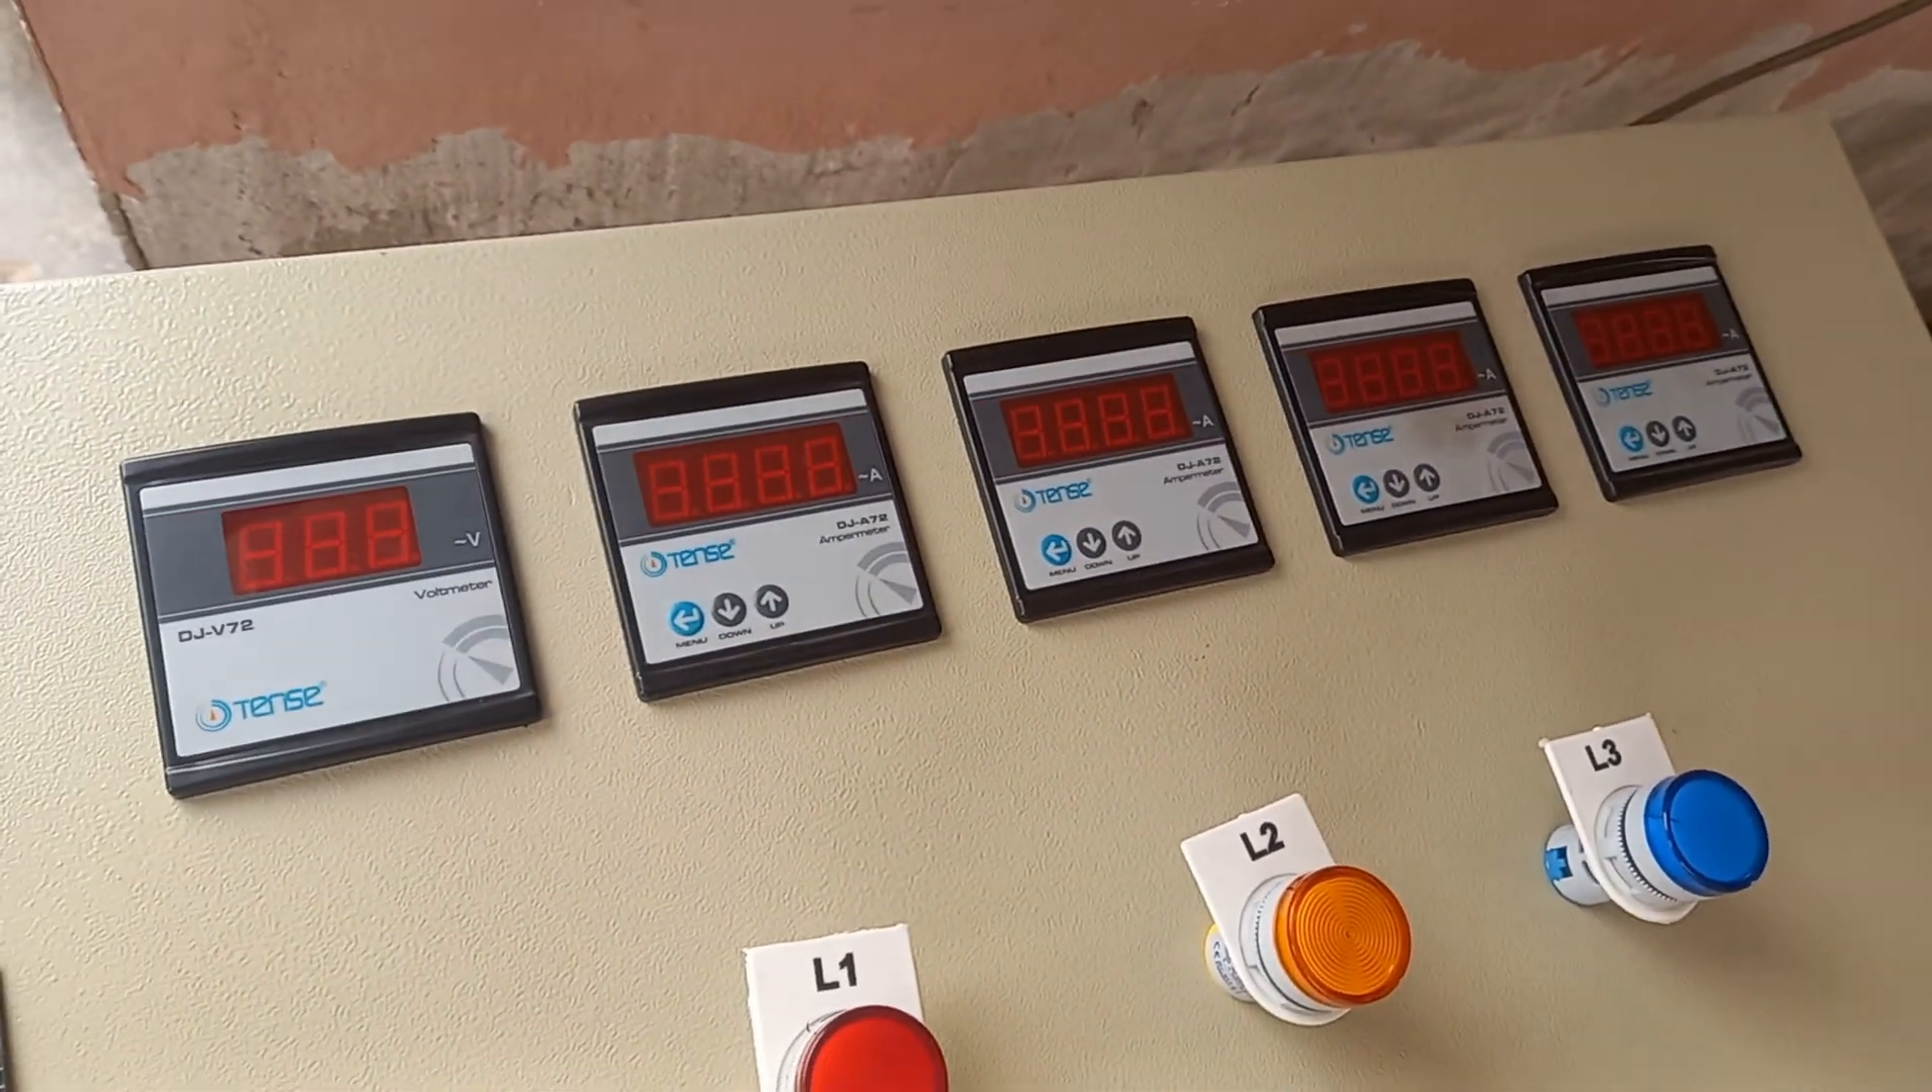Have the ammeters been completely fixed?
Yes.